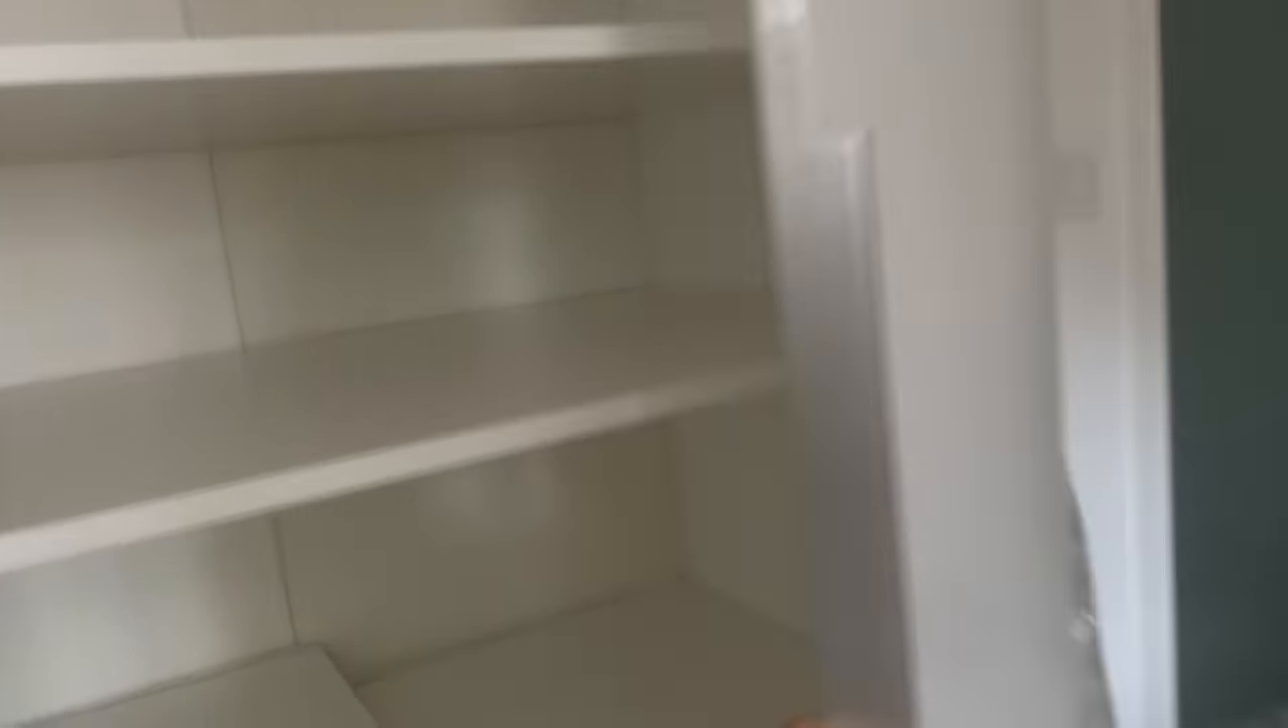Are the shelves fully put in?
Yes.